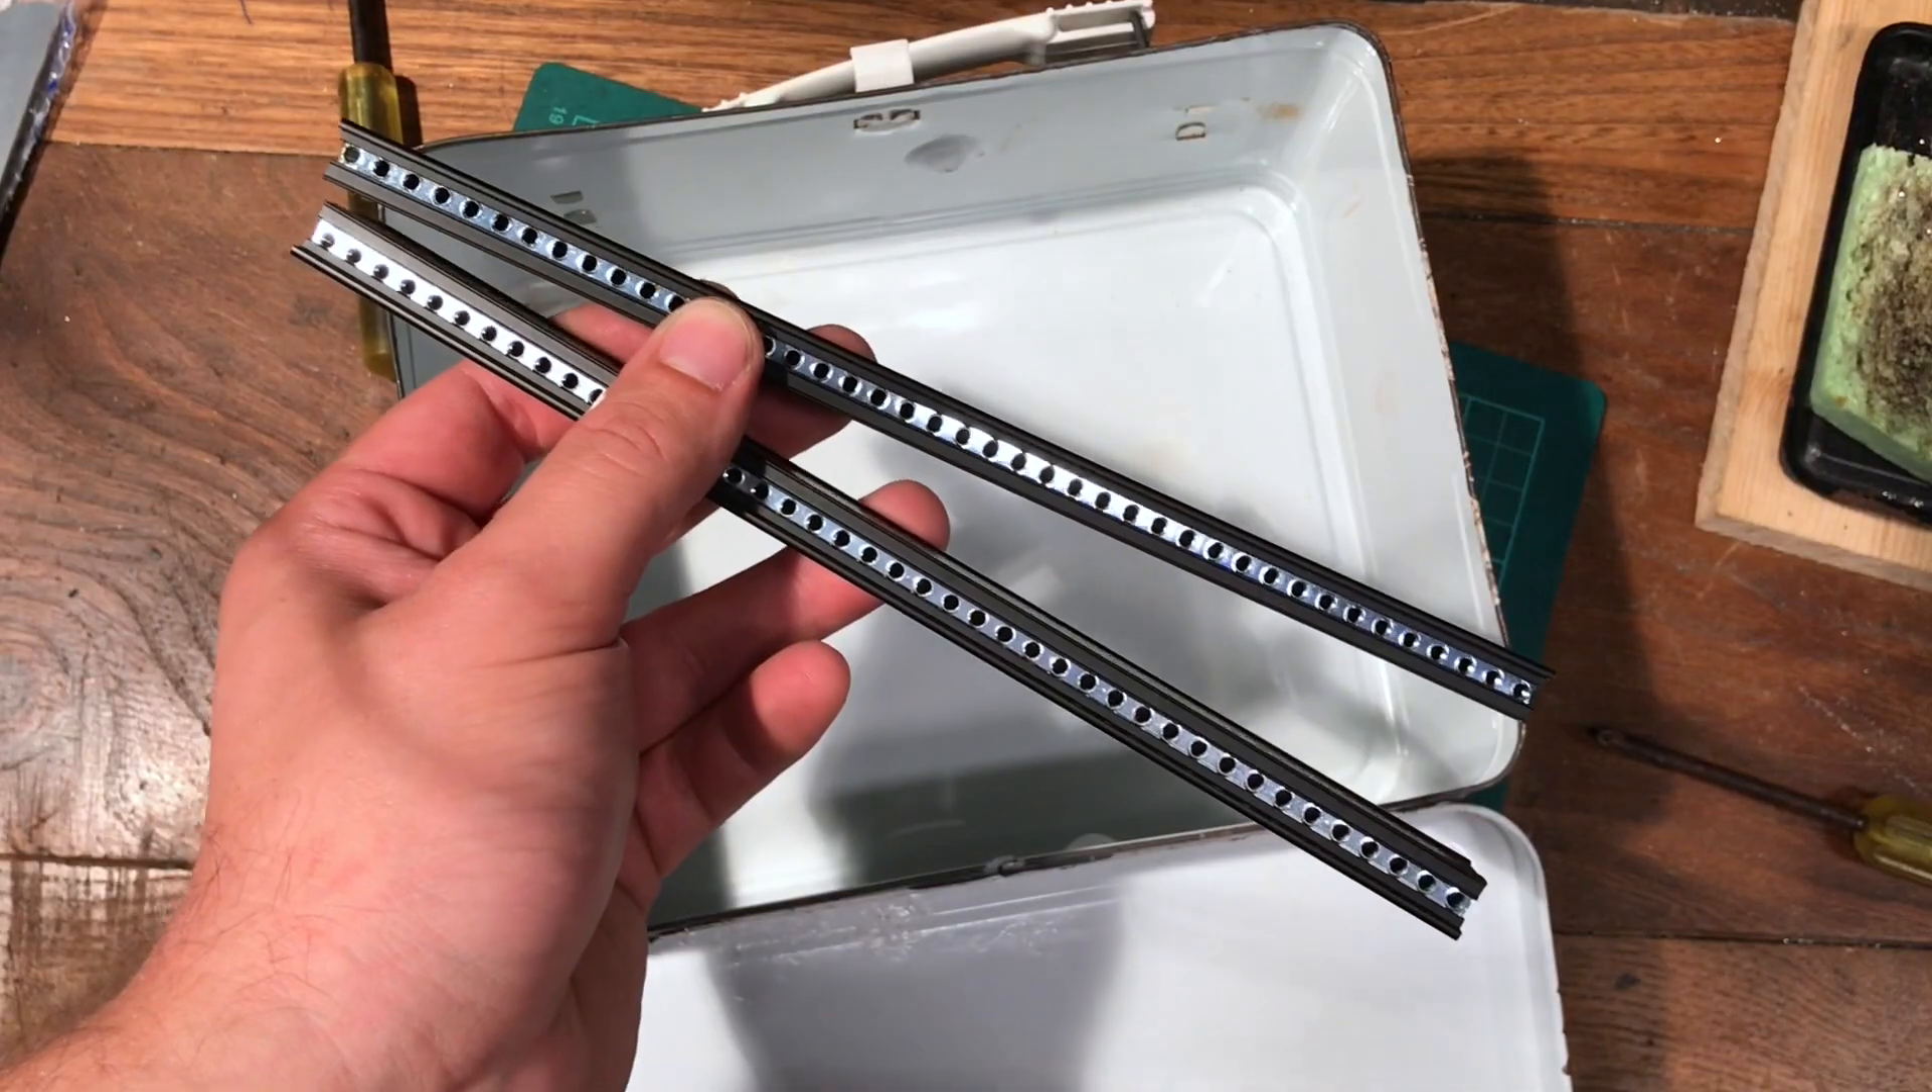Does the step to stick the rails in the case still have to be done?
Yes.